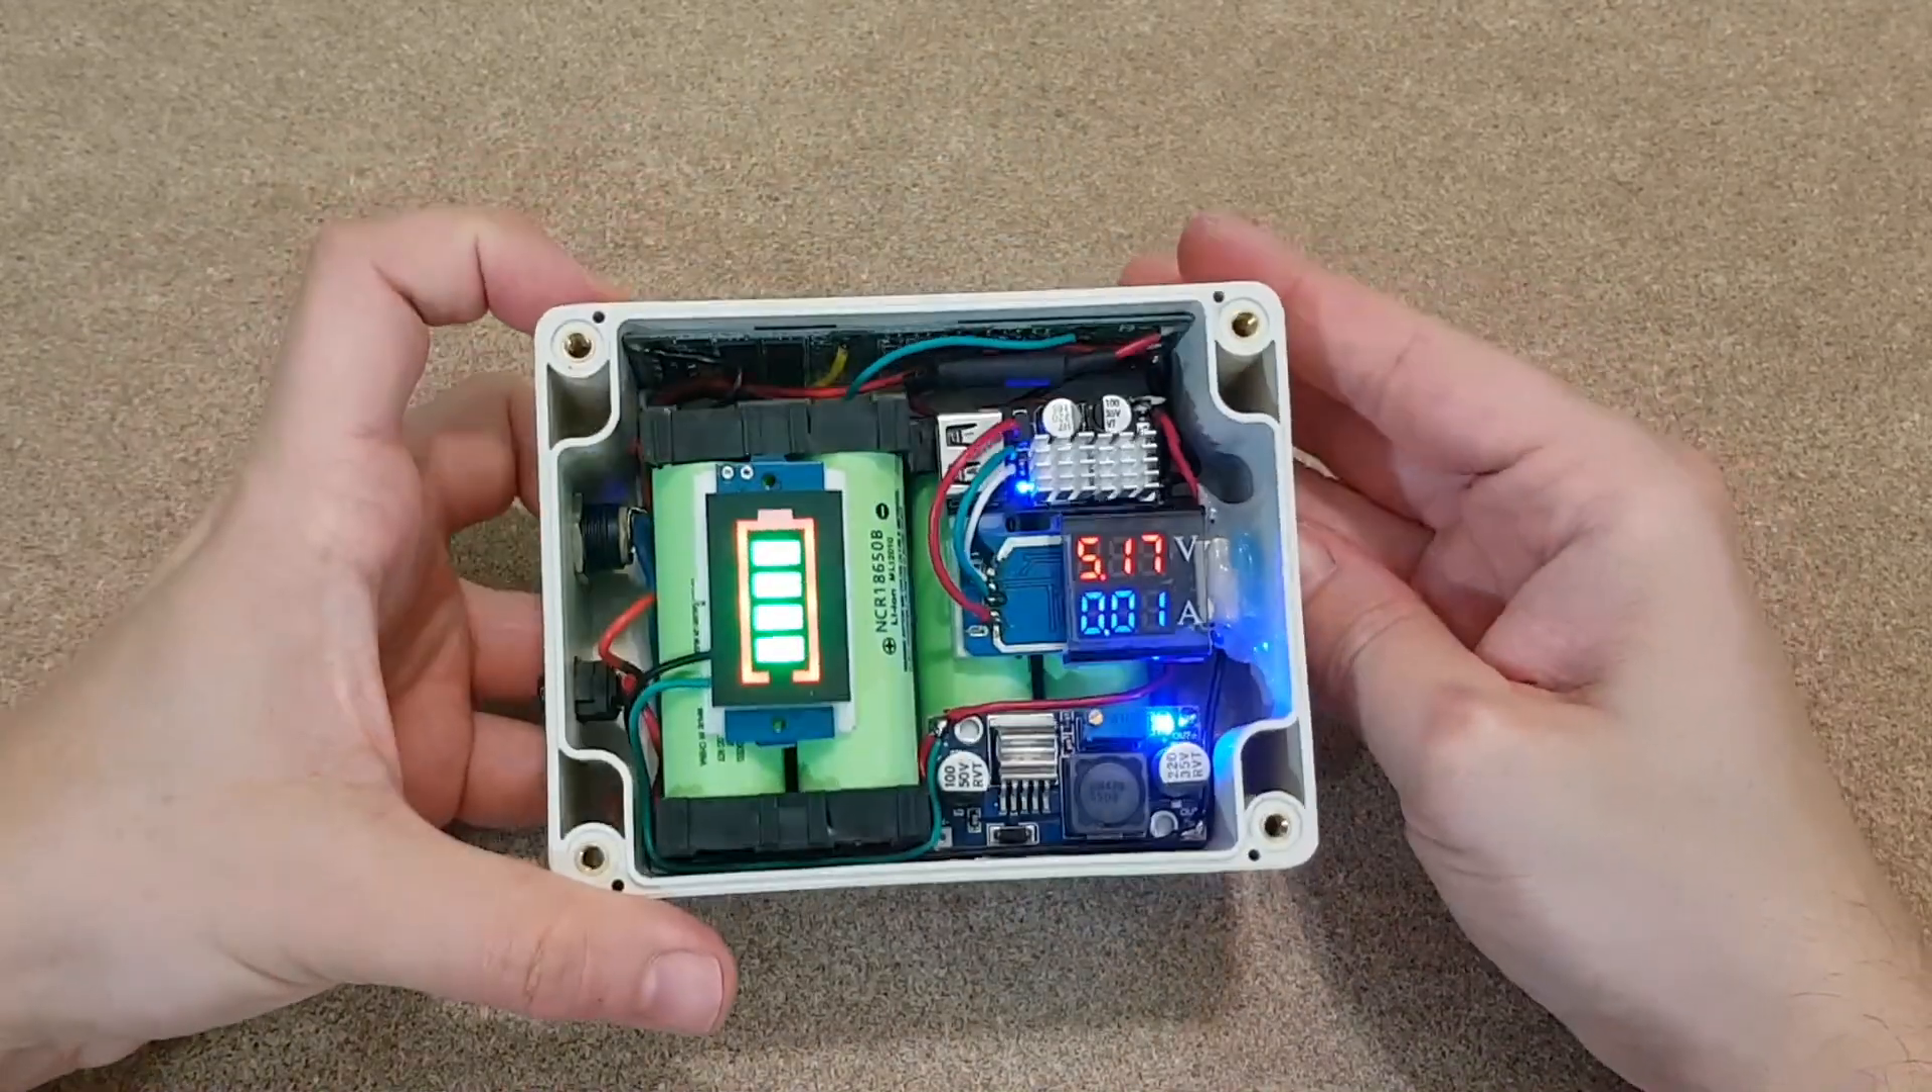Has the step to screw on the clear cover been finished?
No.